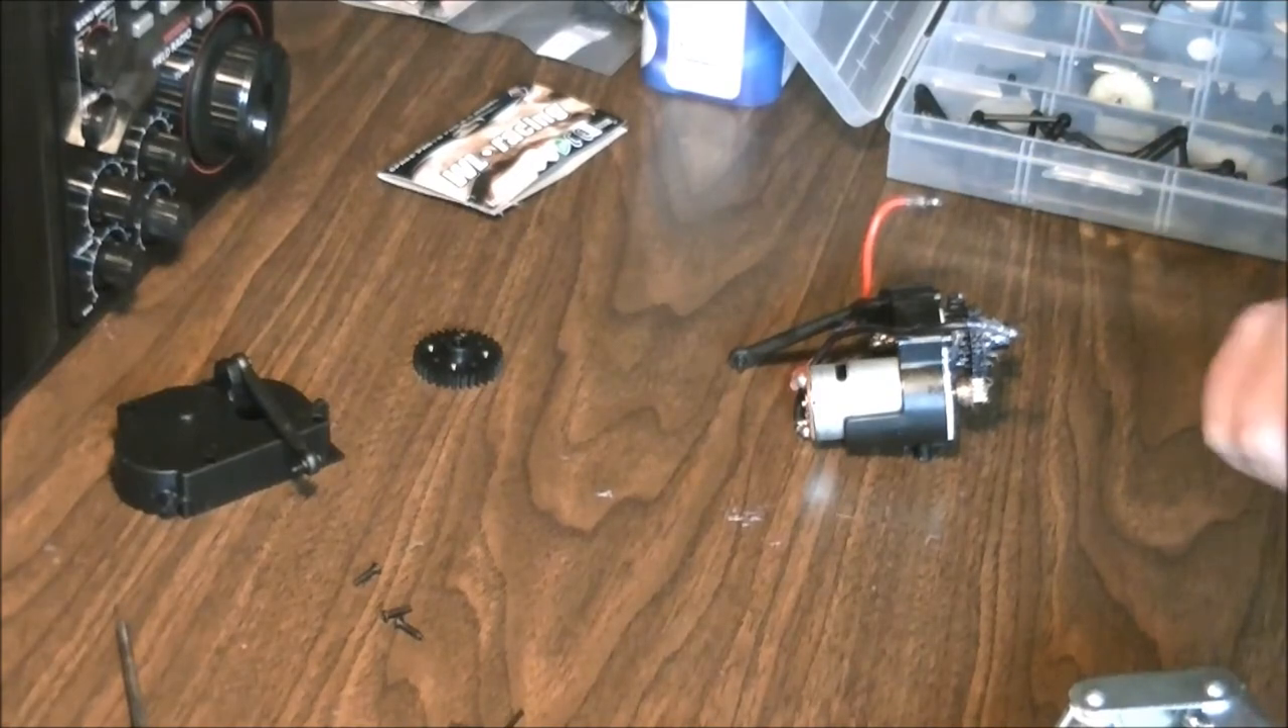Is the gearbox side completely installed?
No.